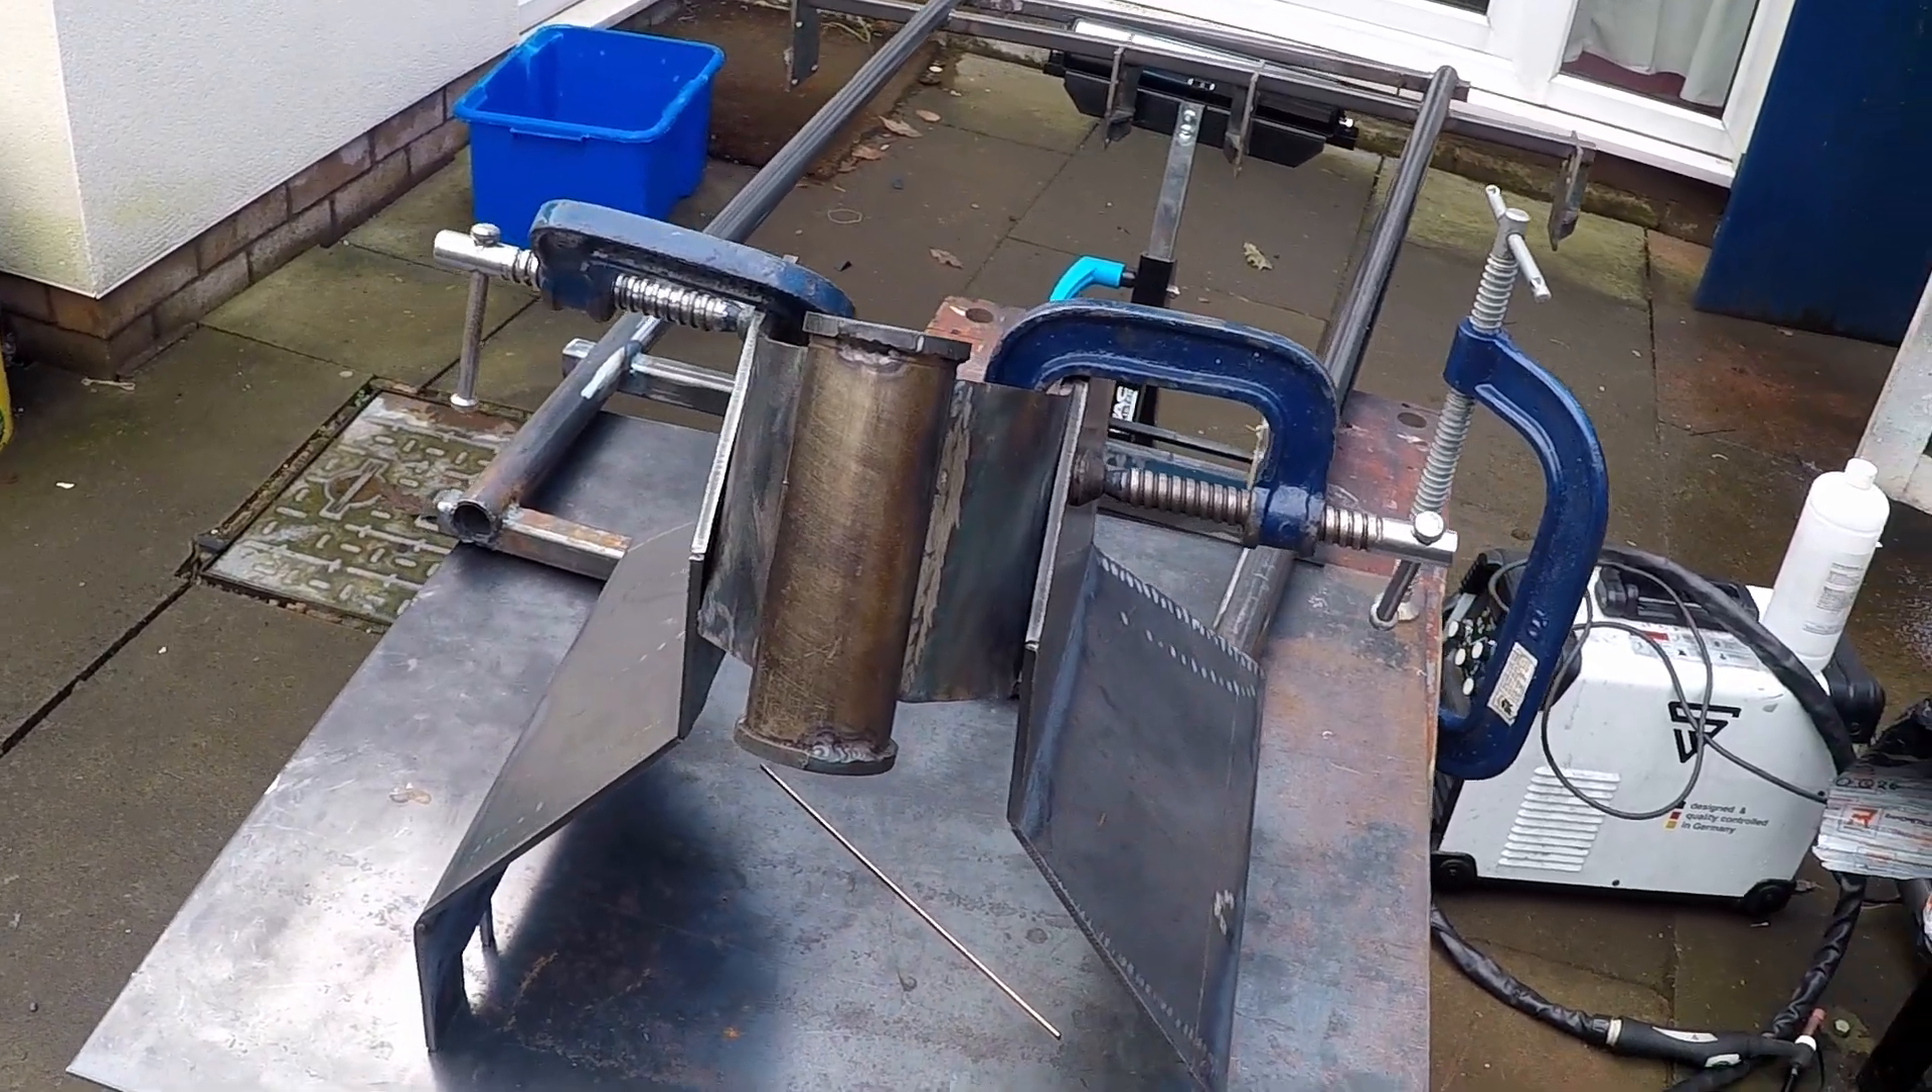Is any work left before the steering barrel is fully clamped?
No.